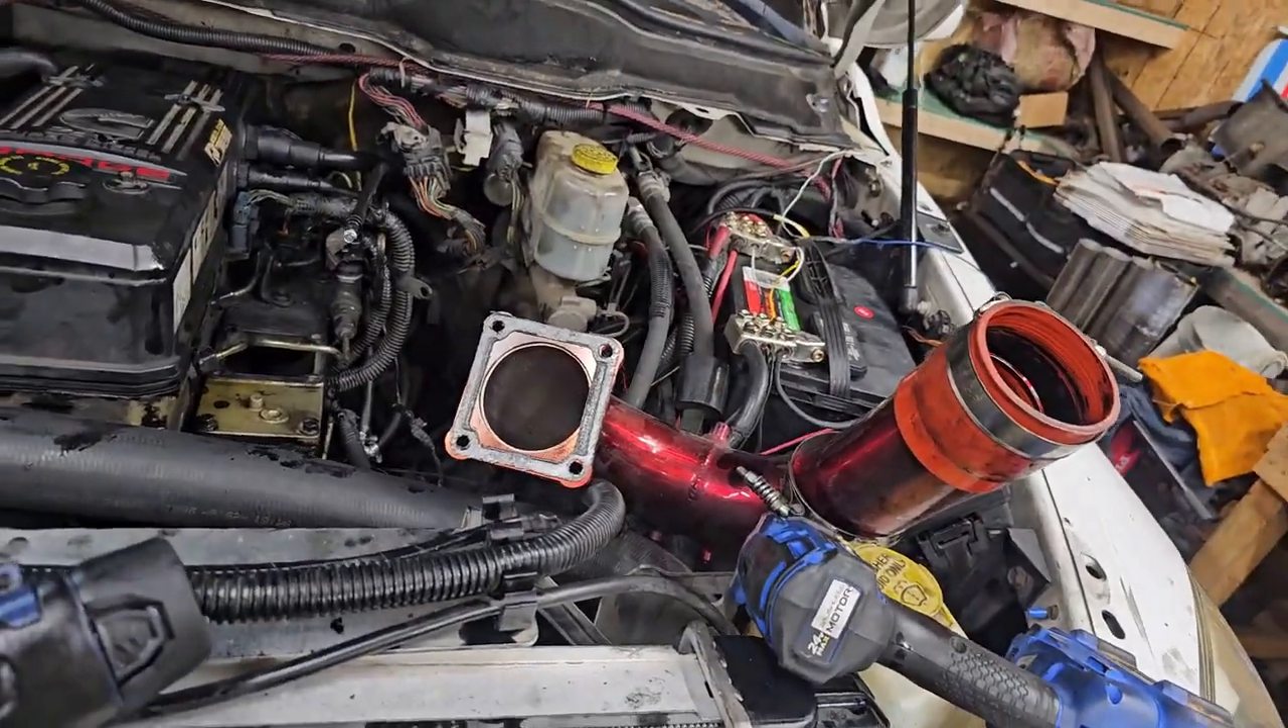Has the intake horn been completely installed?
No.